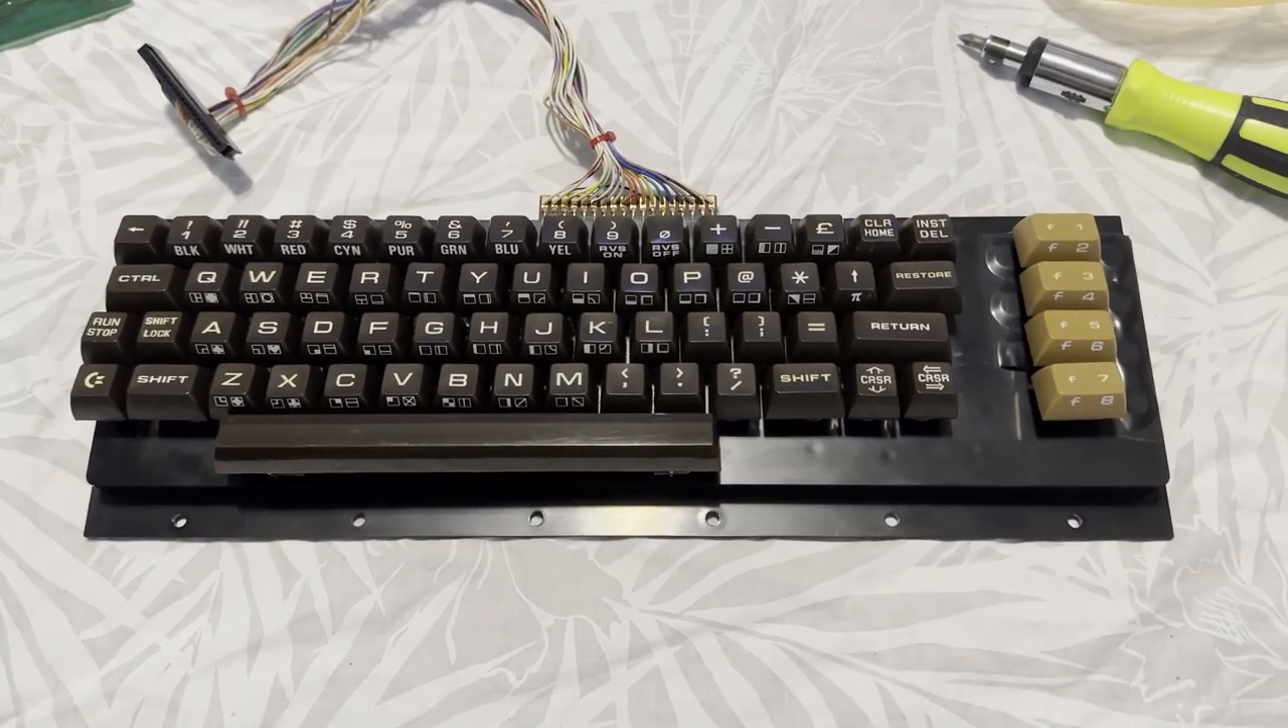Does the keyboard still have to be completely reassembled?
No.